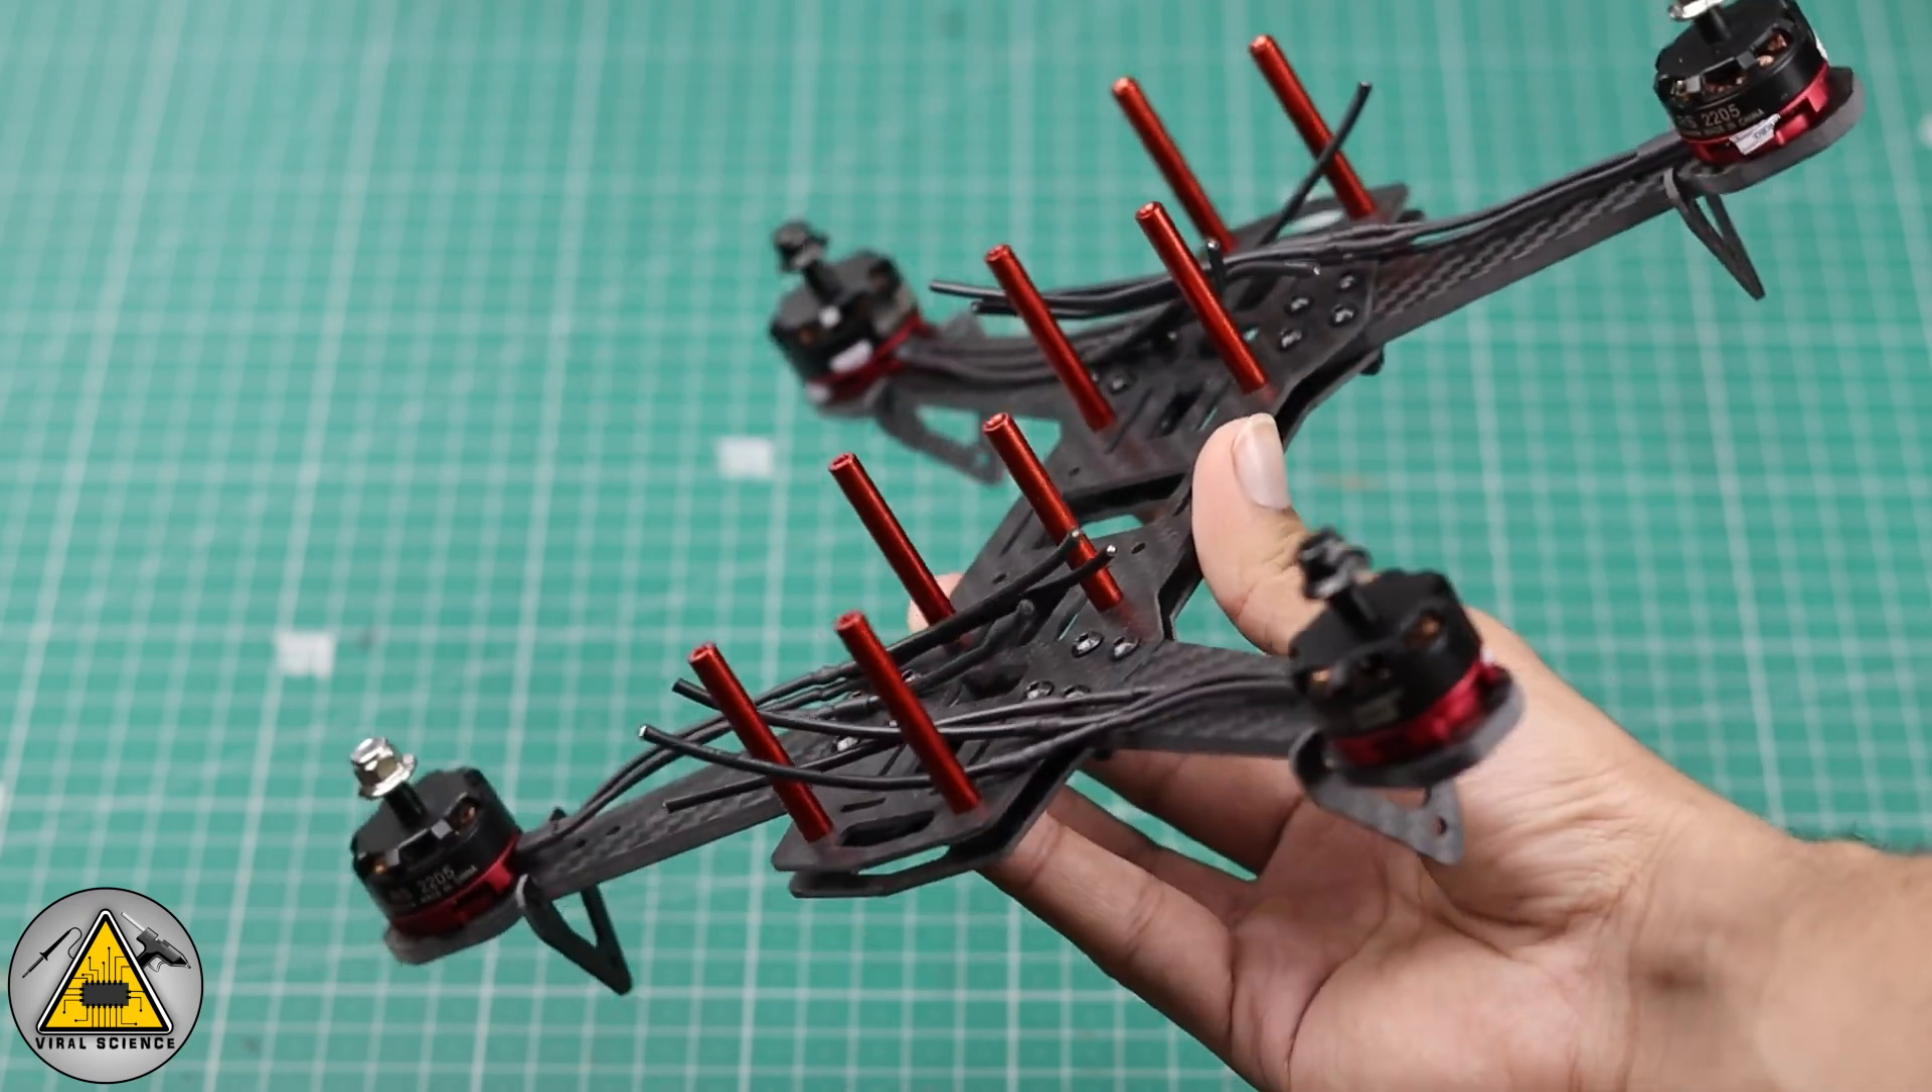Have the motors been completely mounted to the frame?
Yes.